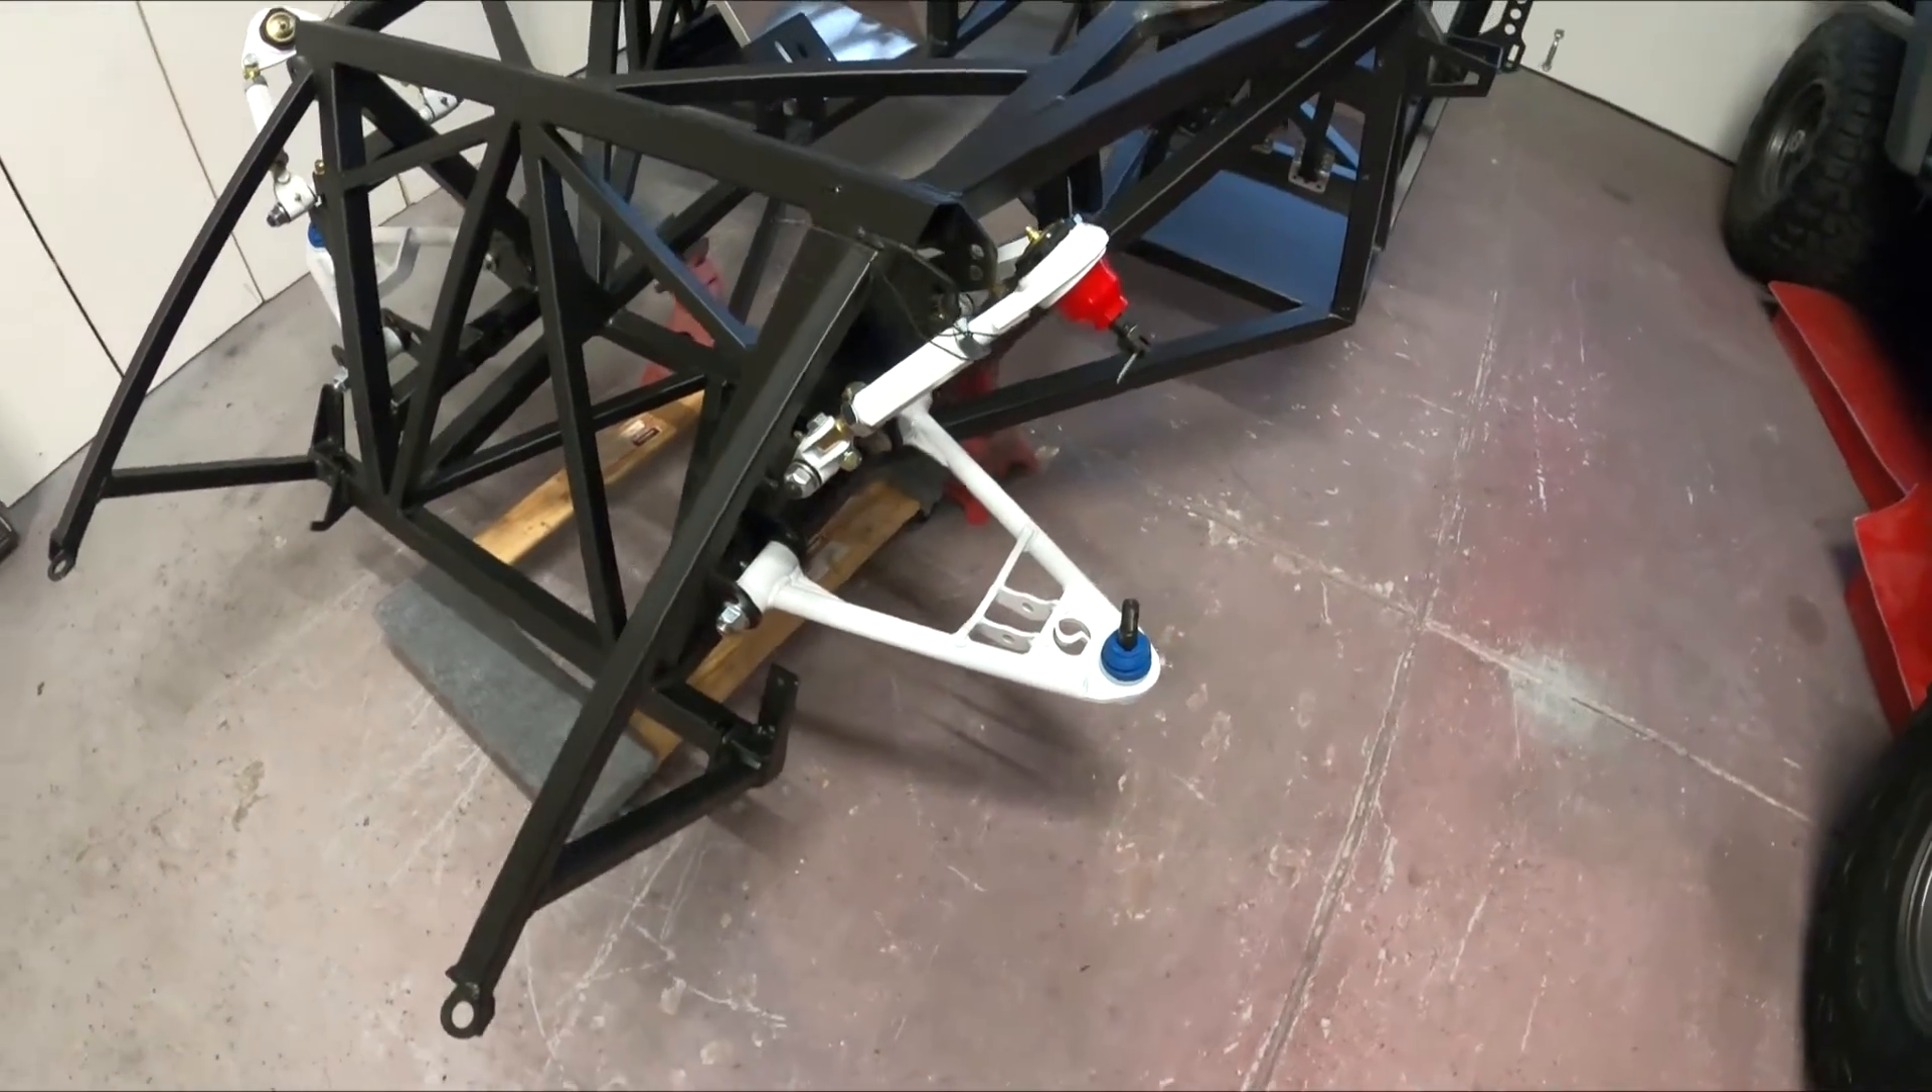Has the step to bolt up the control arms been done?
Yes.